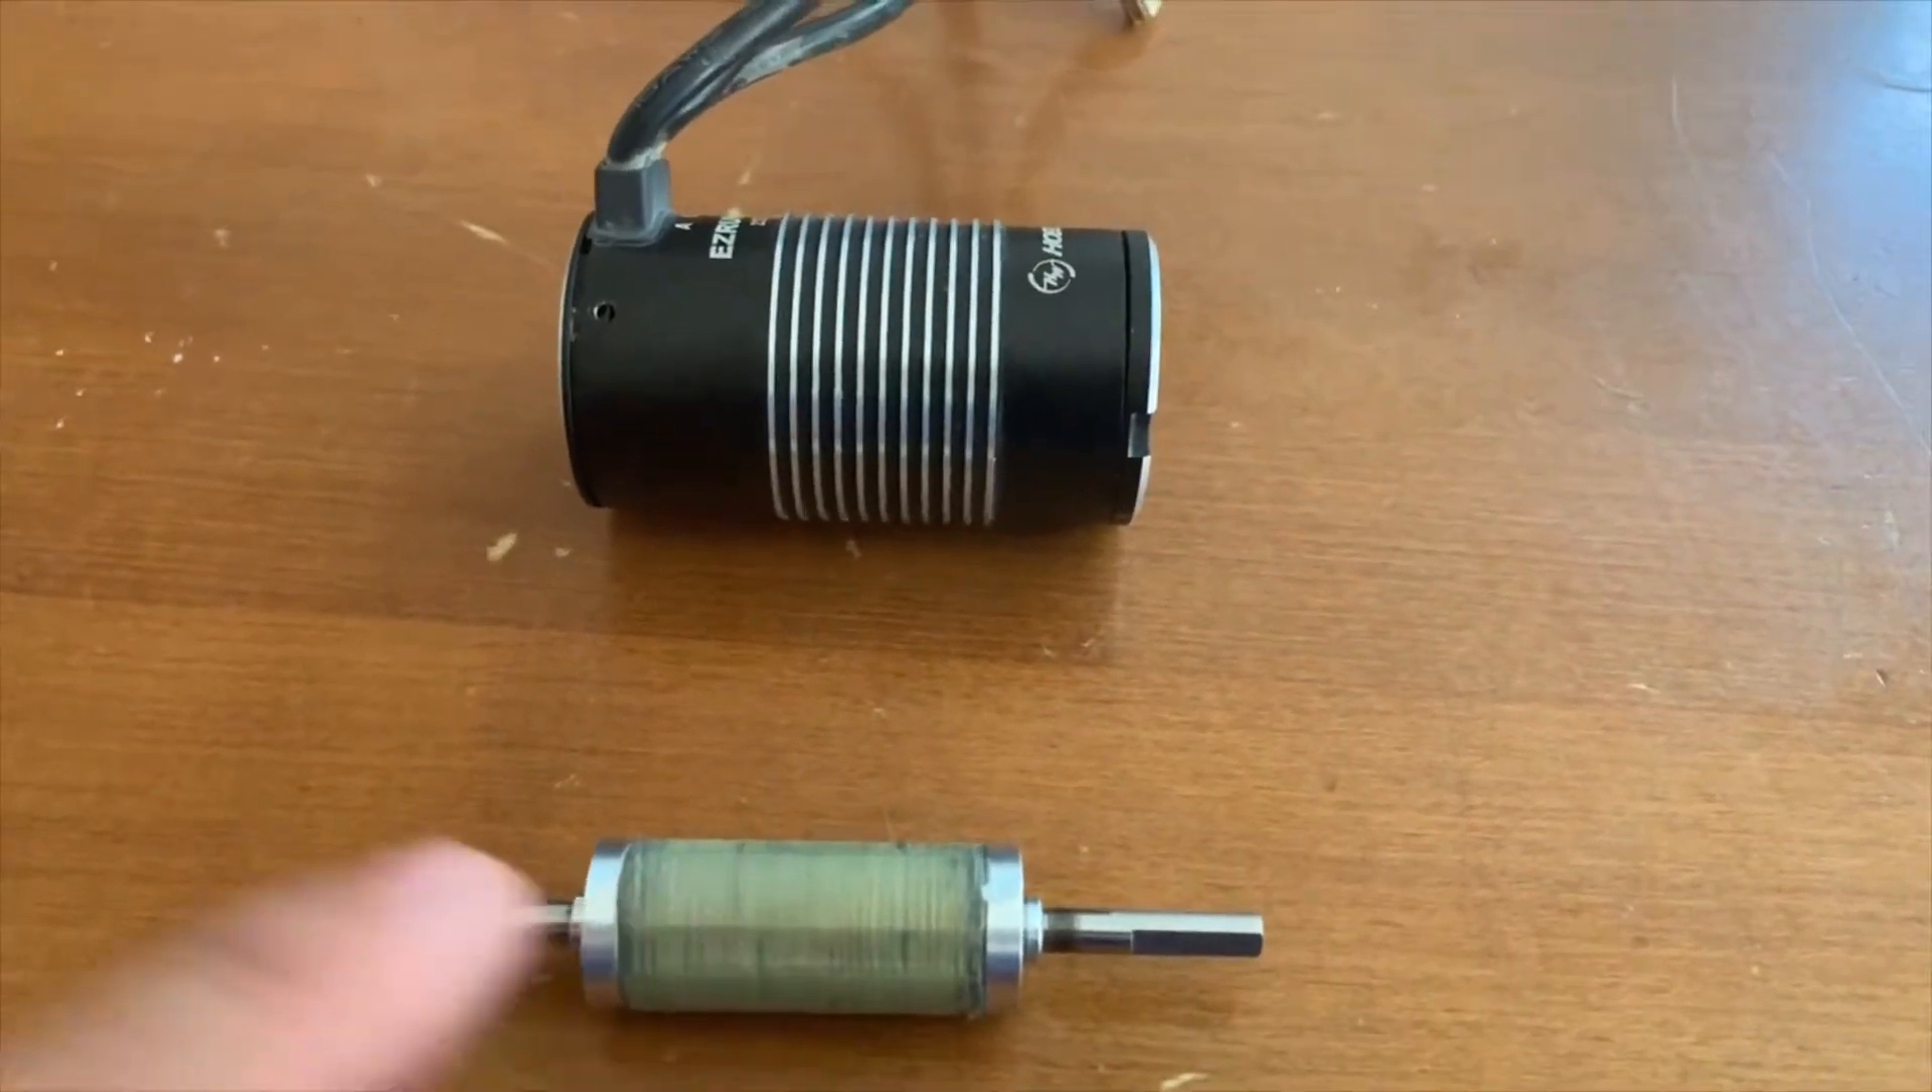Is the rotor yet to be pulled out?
No.